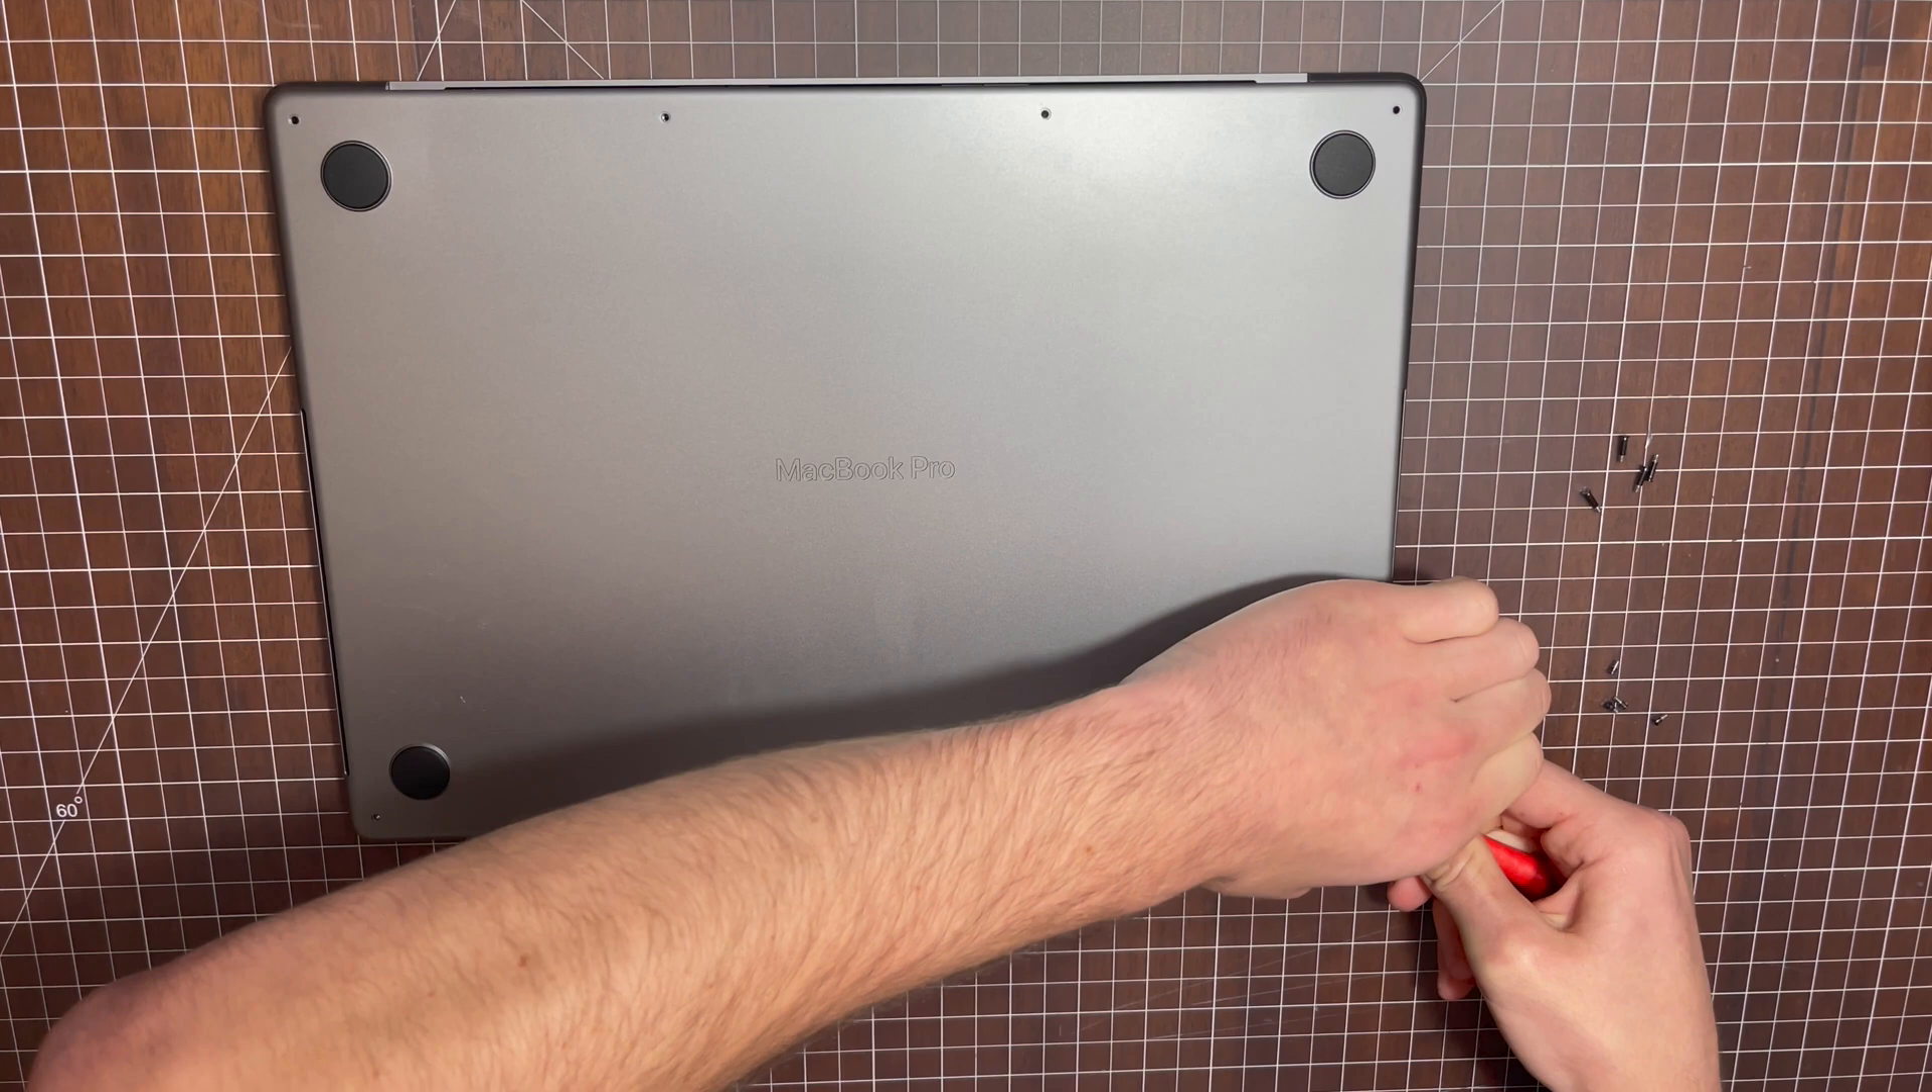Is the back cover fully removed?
No.